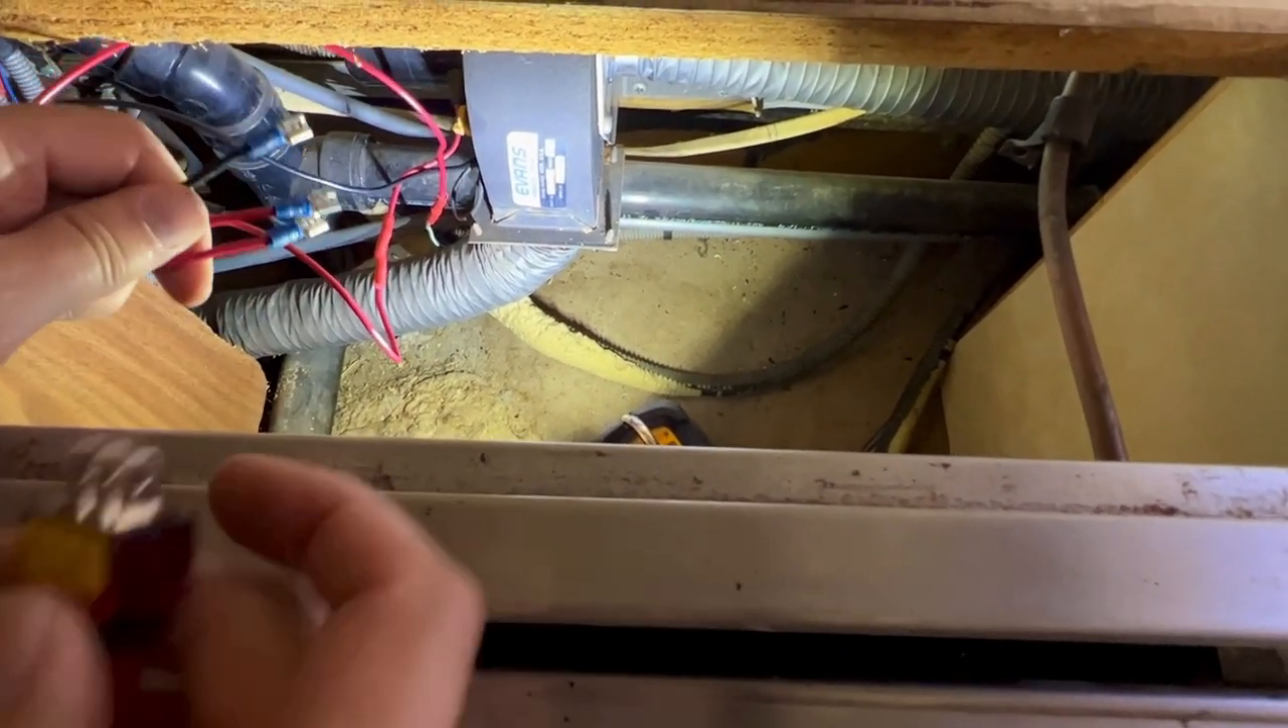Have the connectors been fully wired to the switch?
No.